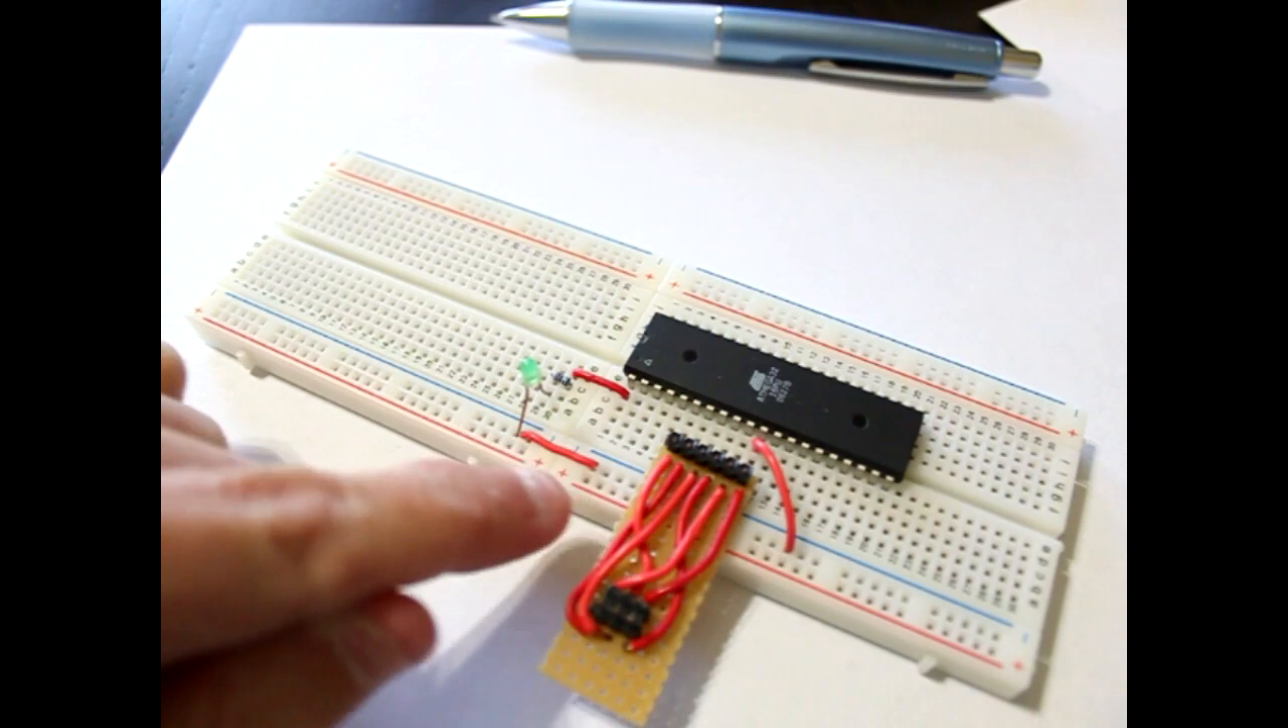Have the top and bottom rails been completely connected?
No.